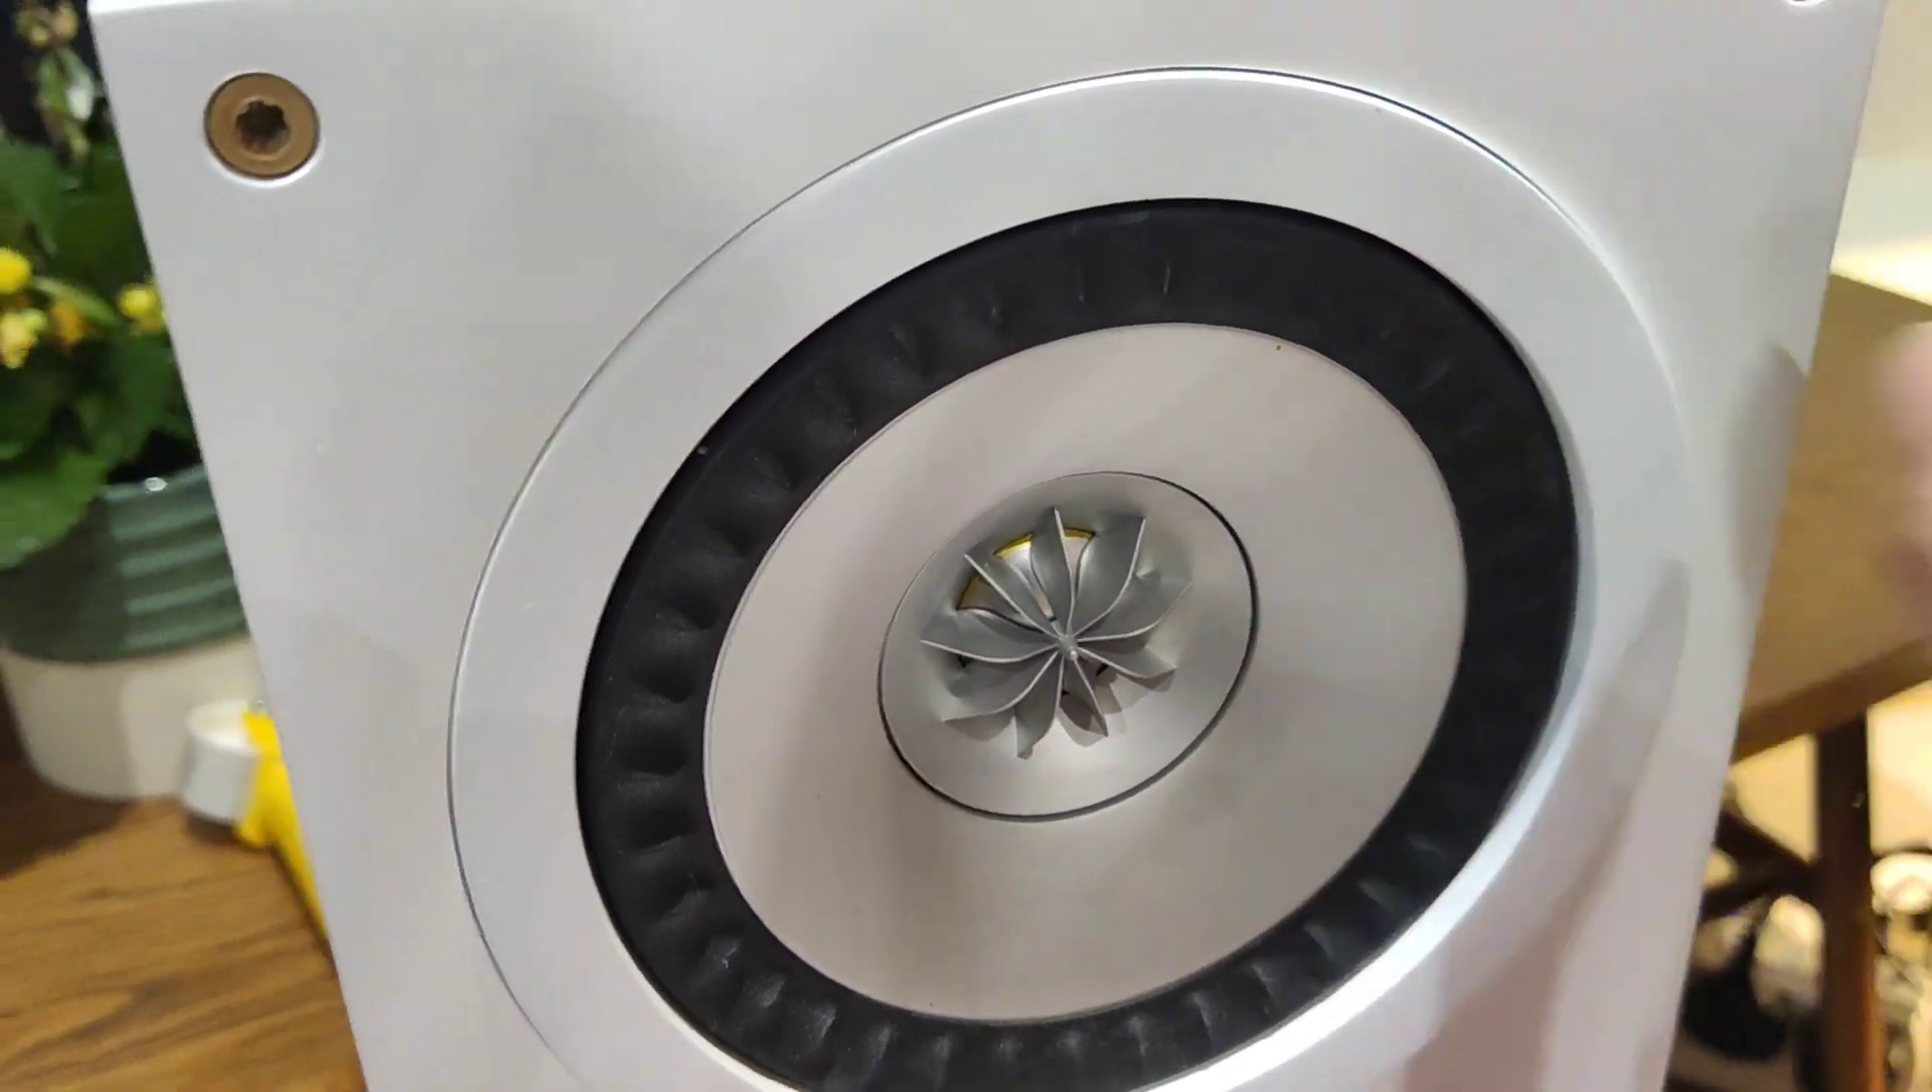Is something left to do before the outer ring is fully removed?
Yes.